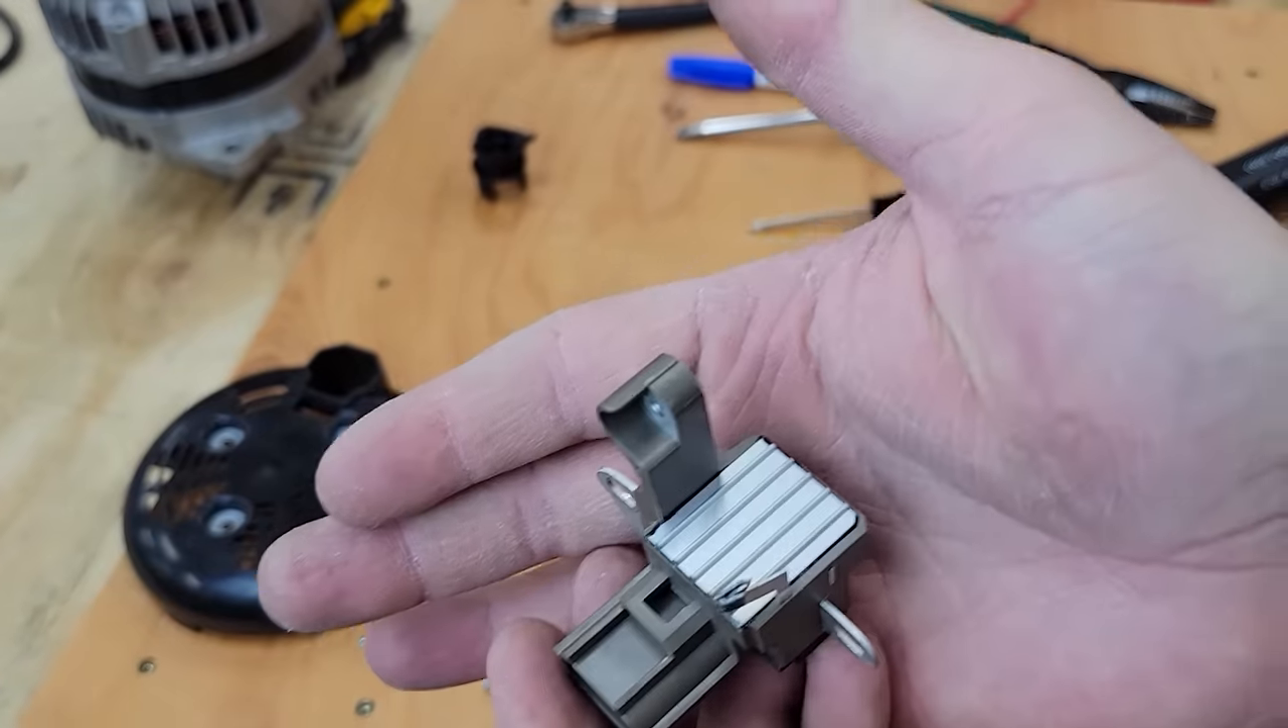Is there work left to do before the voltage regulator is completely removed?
No.